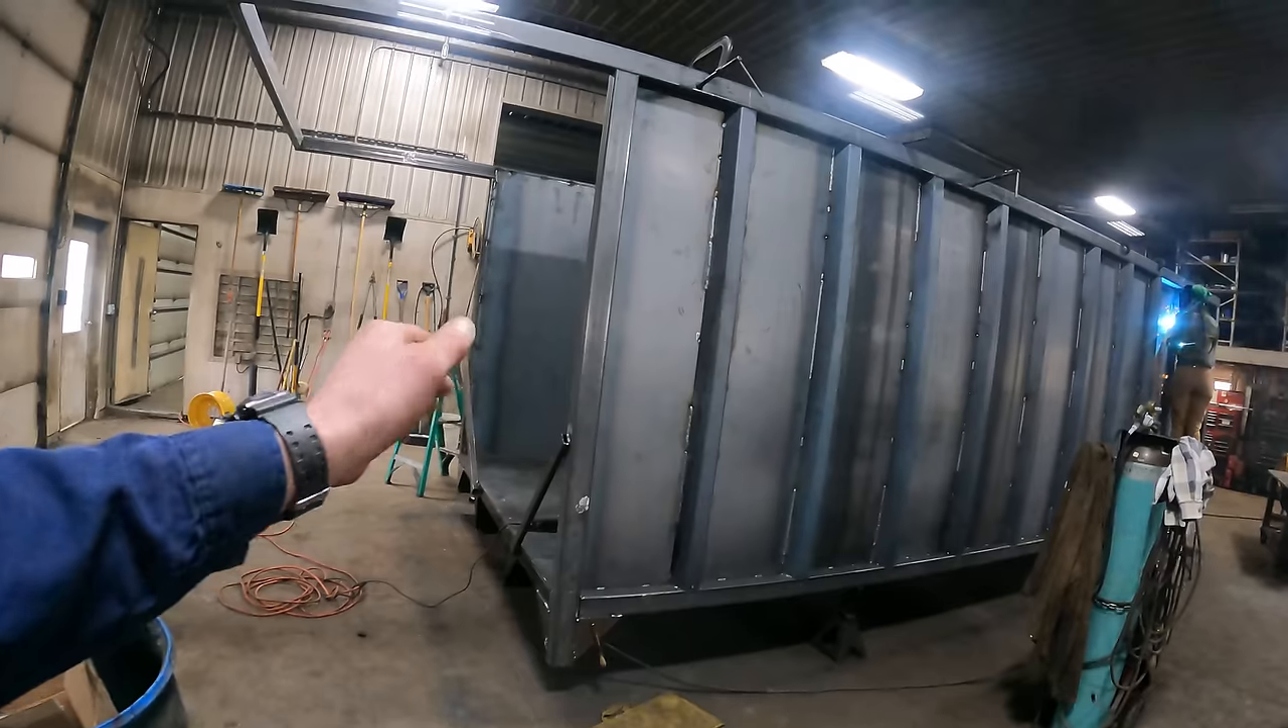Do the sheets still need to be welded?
Yes.